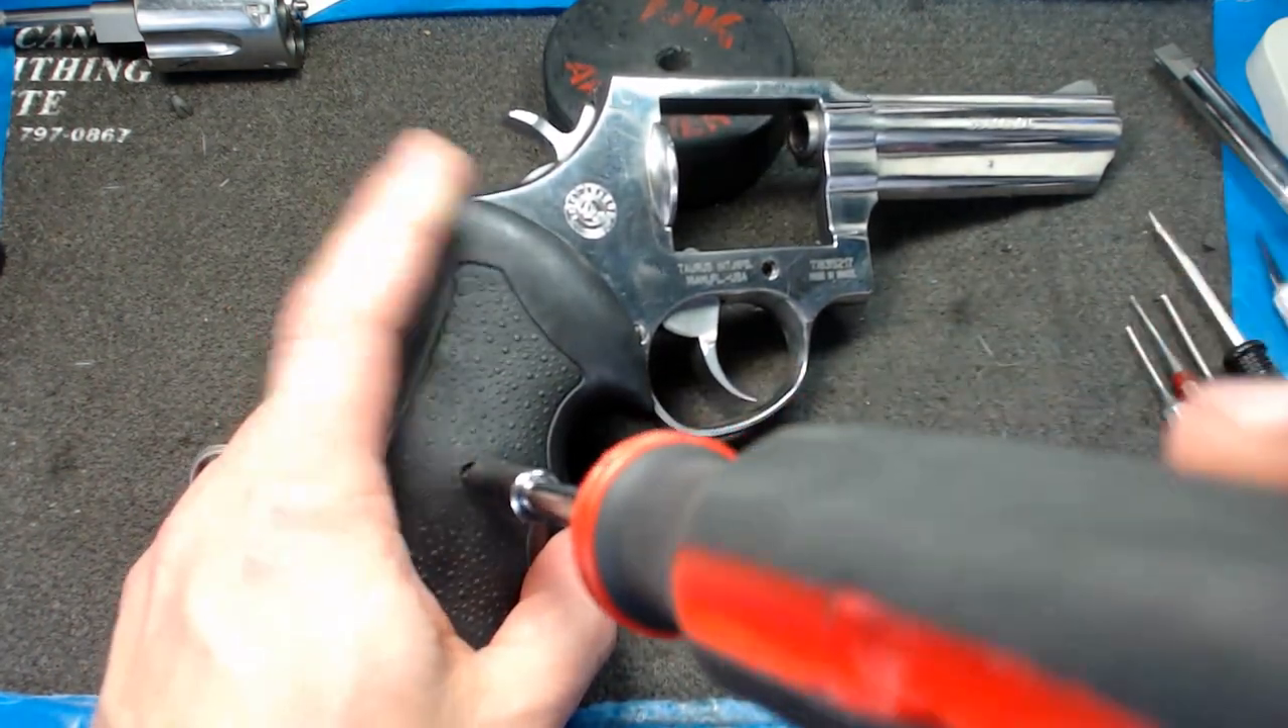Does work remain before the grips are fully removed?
Yes.